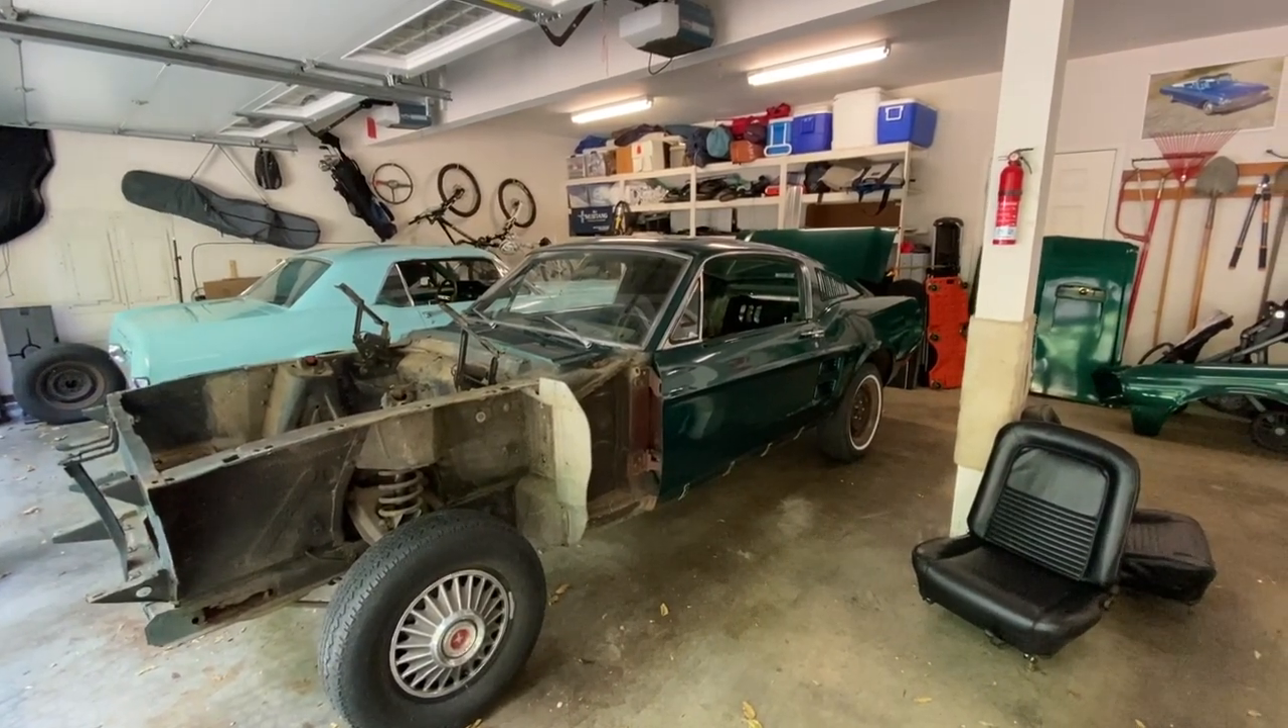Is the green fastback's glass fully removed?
No.